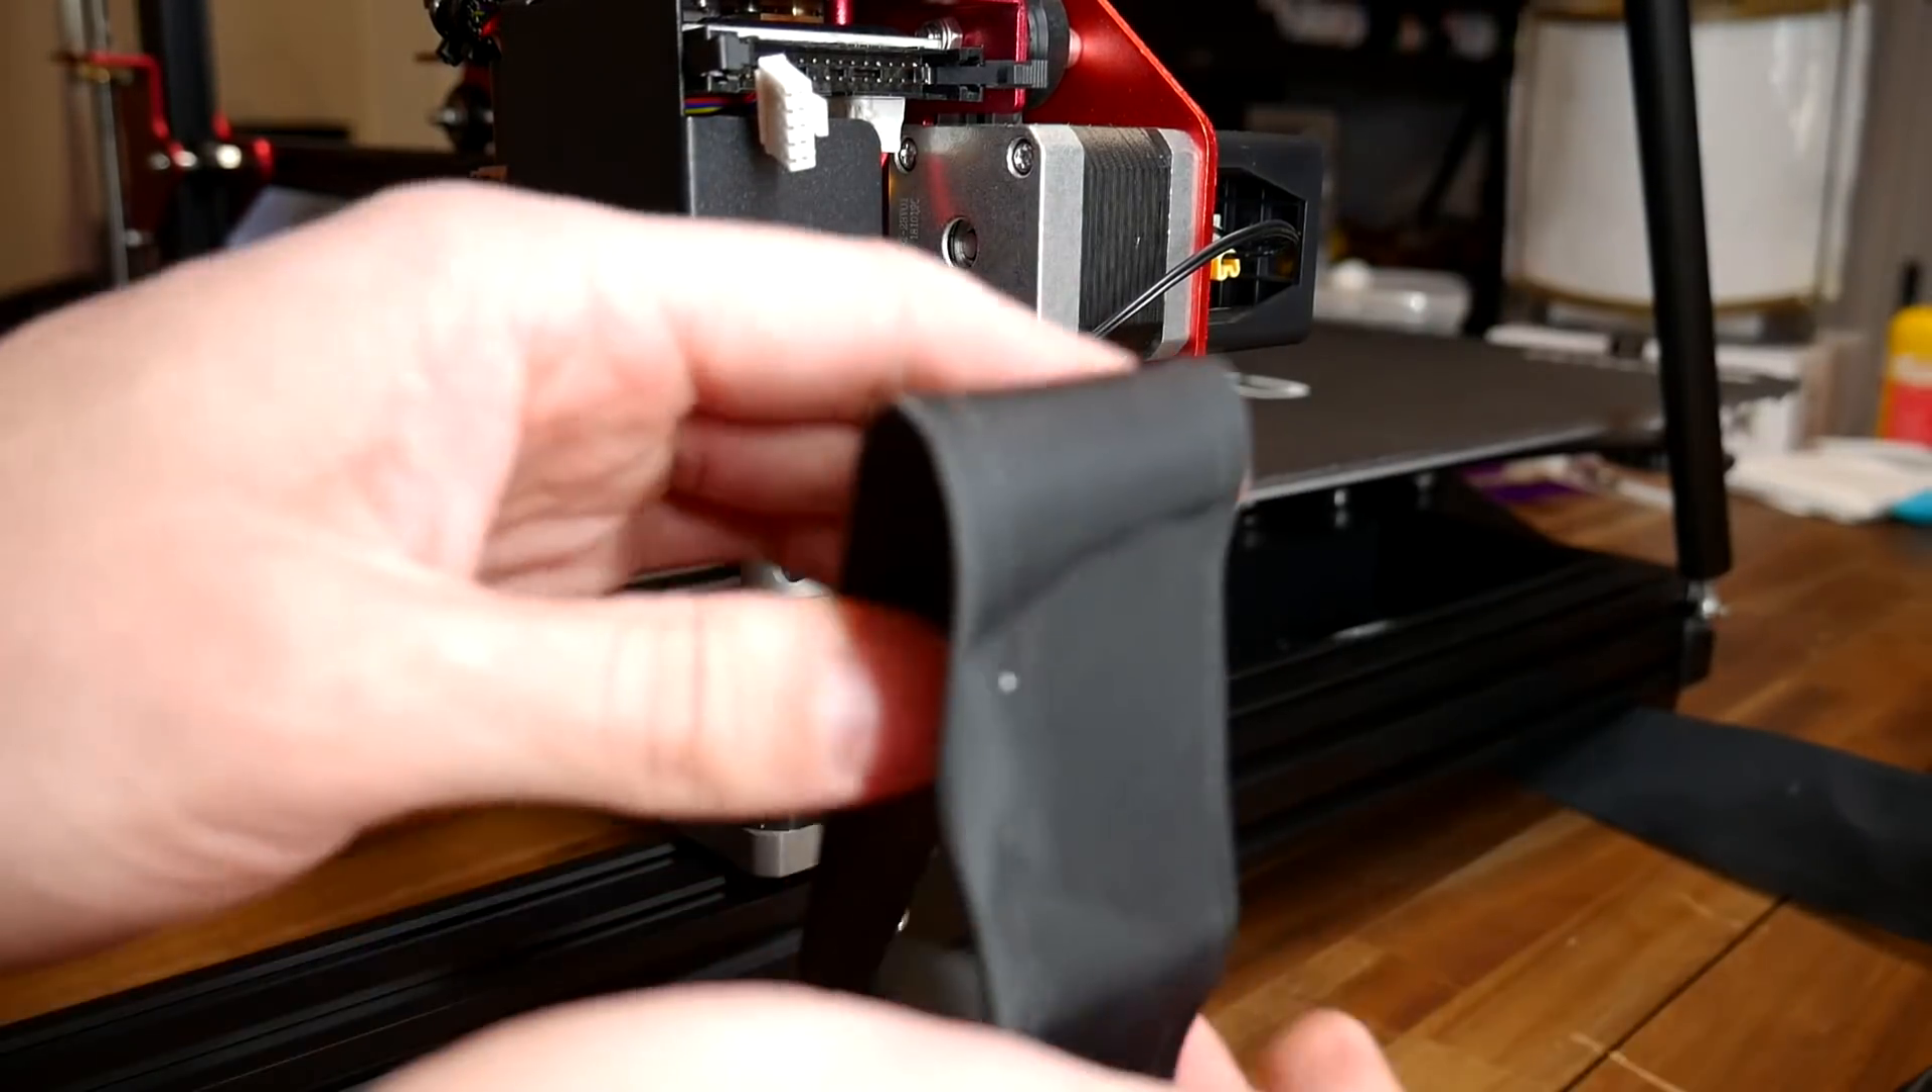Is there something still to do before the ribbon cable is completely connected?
Yes.